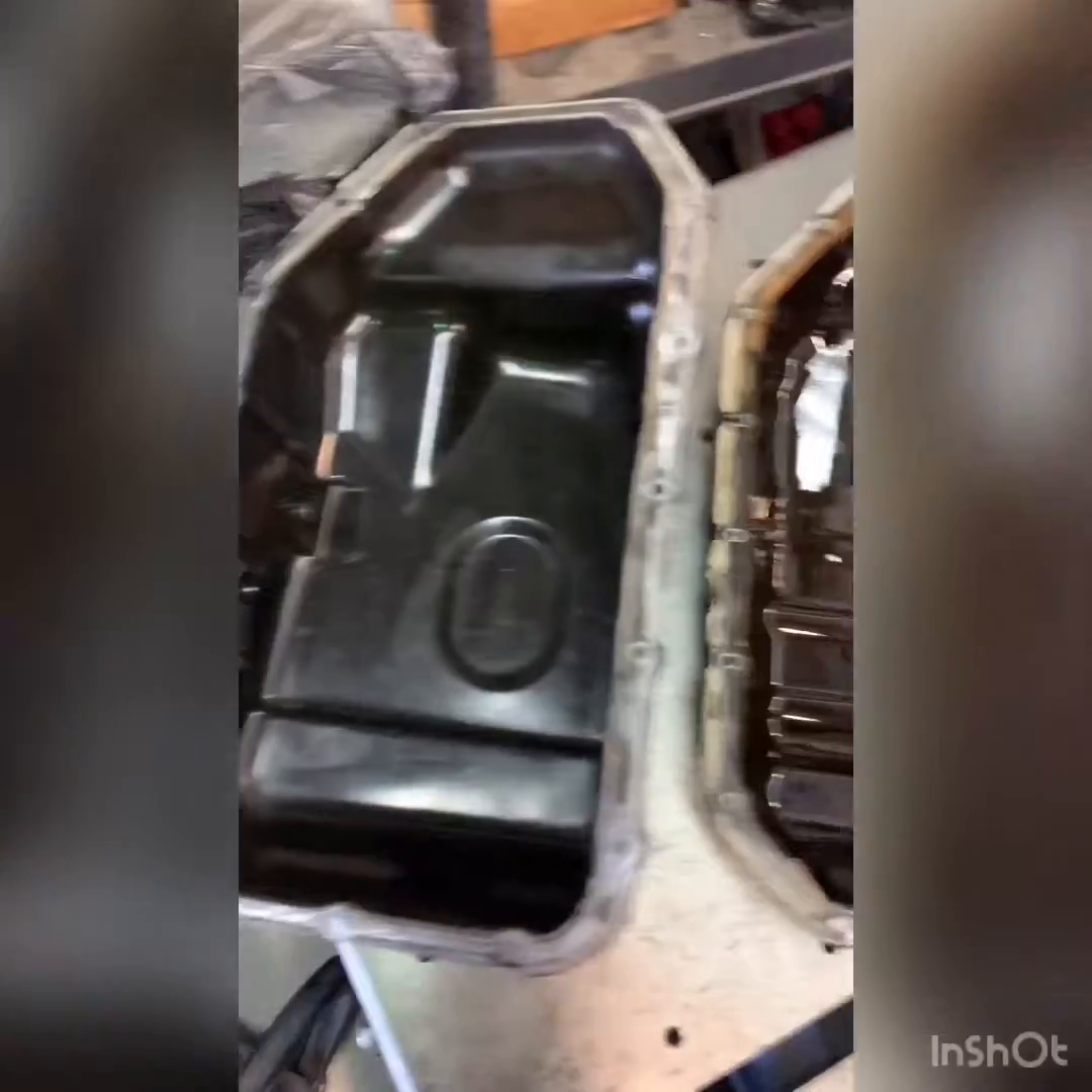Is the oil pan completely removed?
Yes.